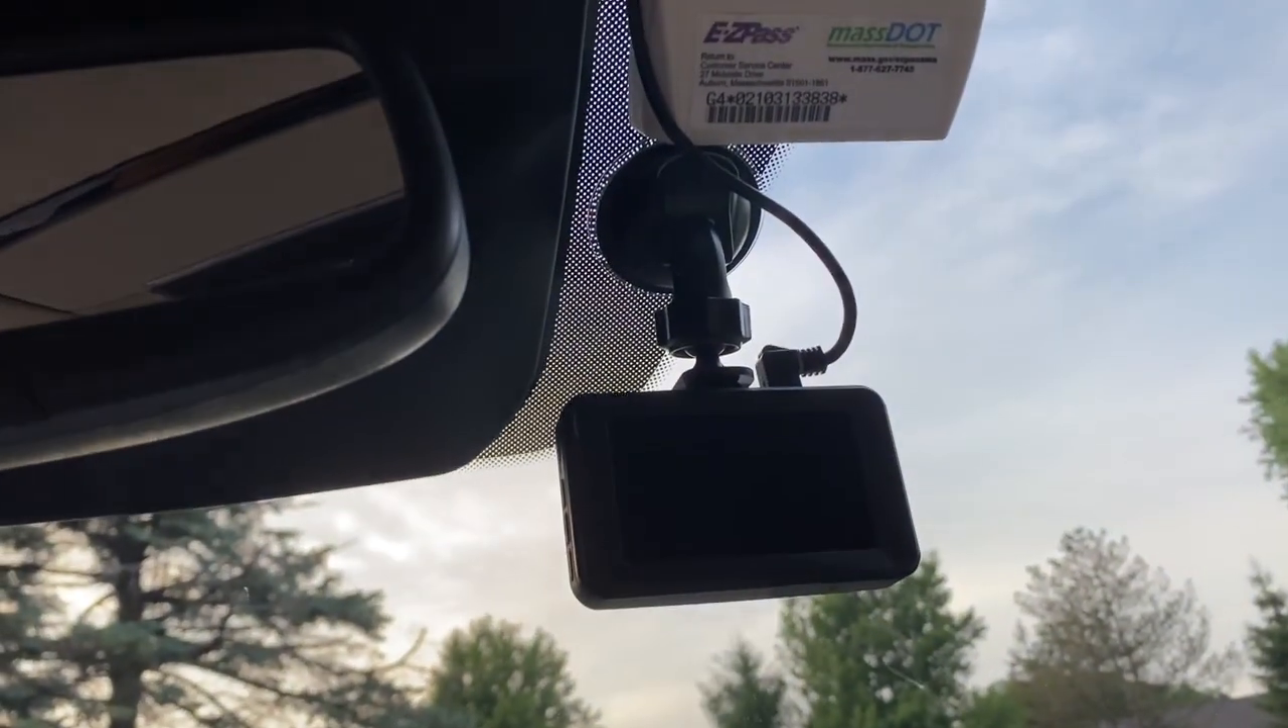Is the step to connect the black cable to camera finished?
Yes.